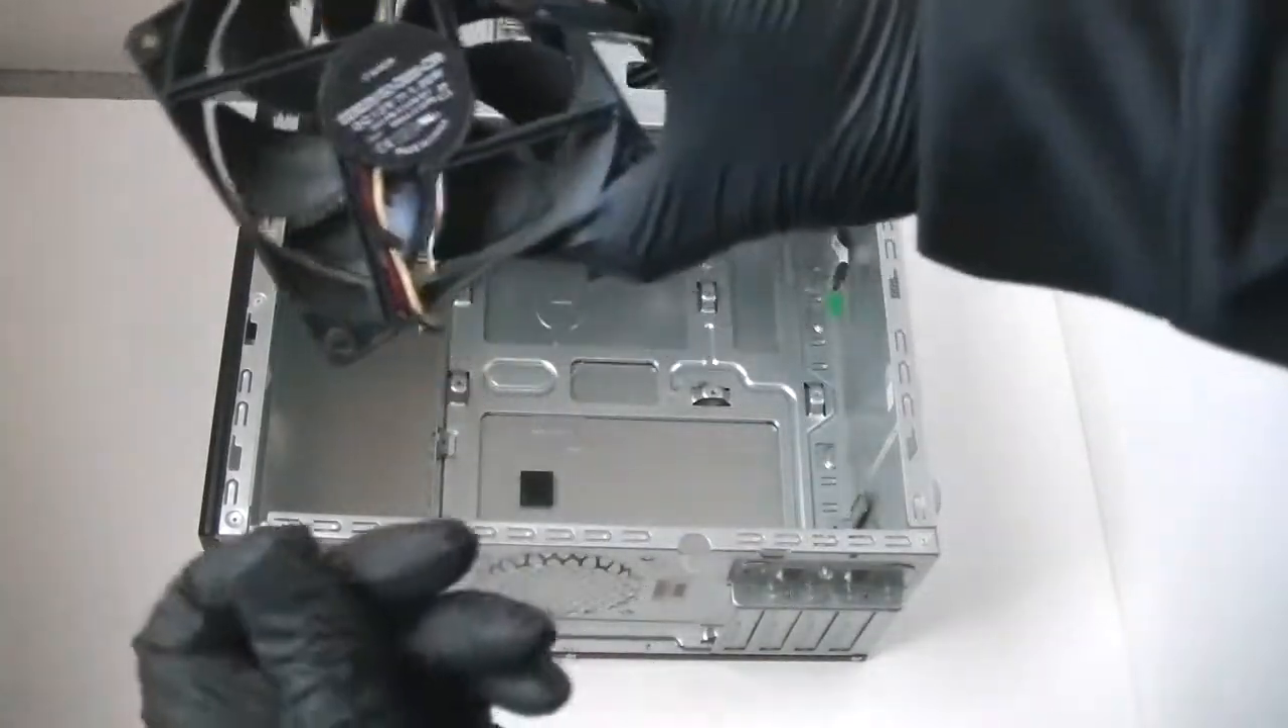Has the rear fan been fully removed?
Yes.